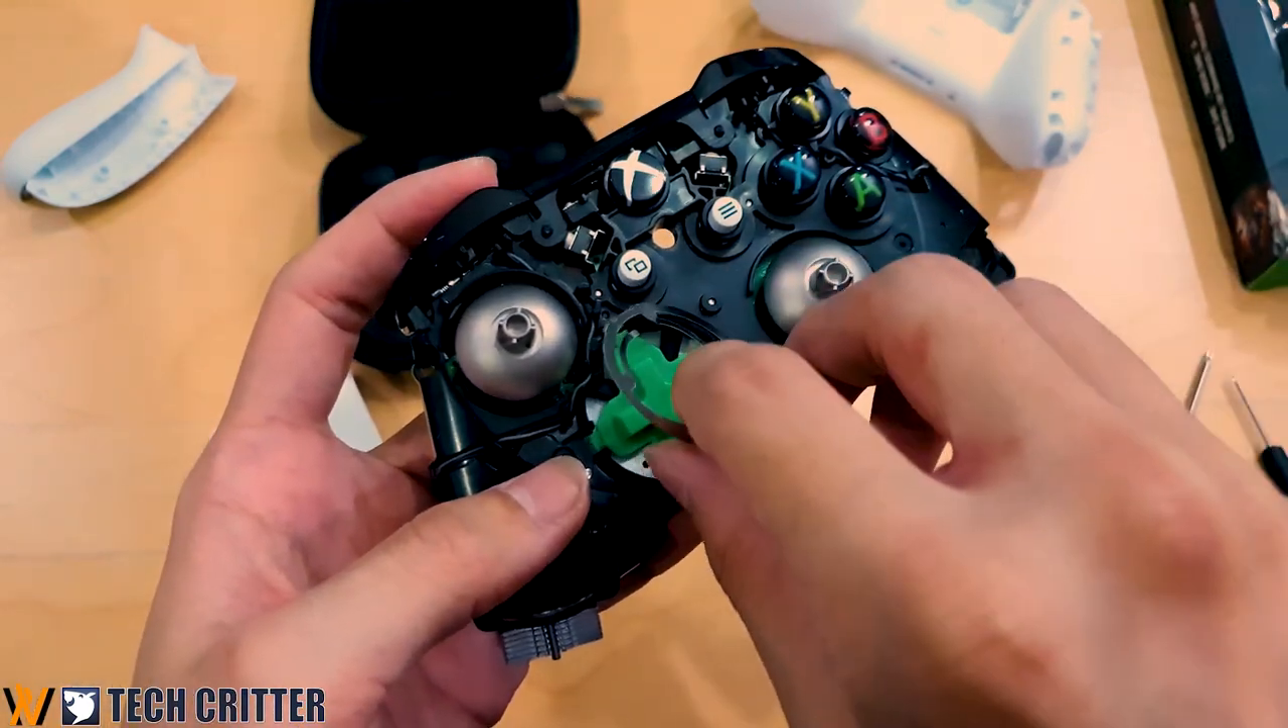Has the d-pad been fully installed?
No.